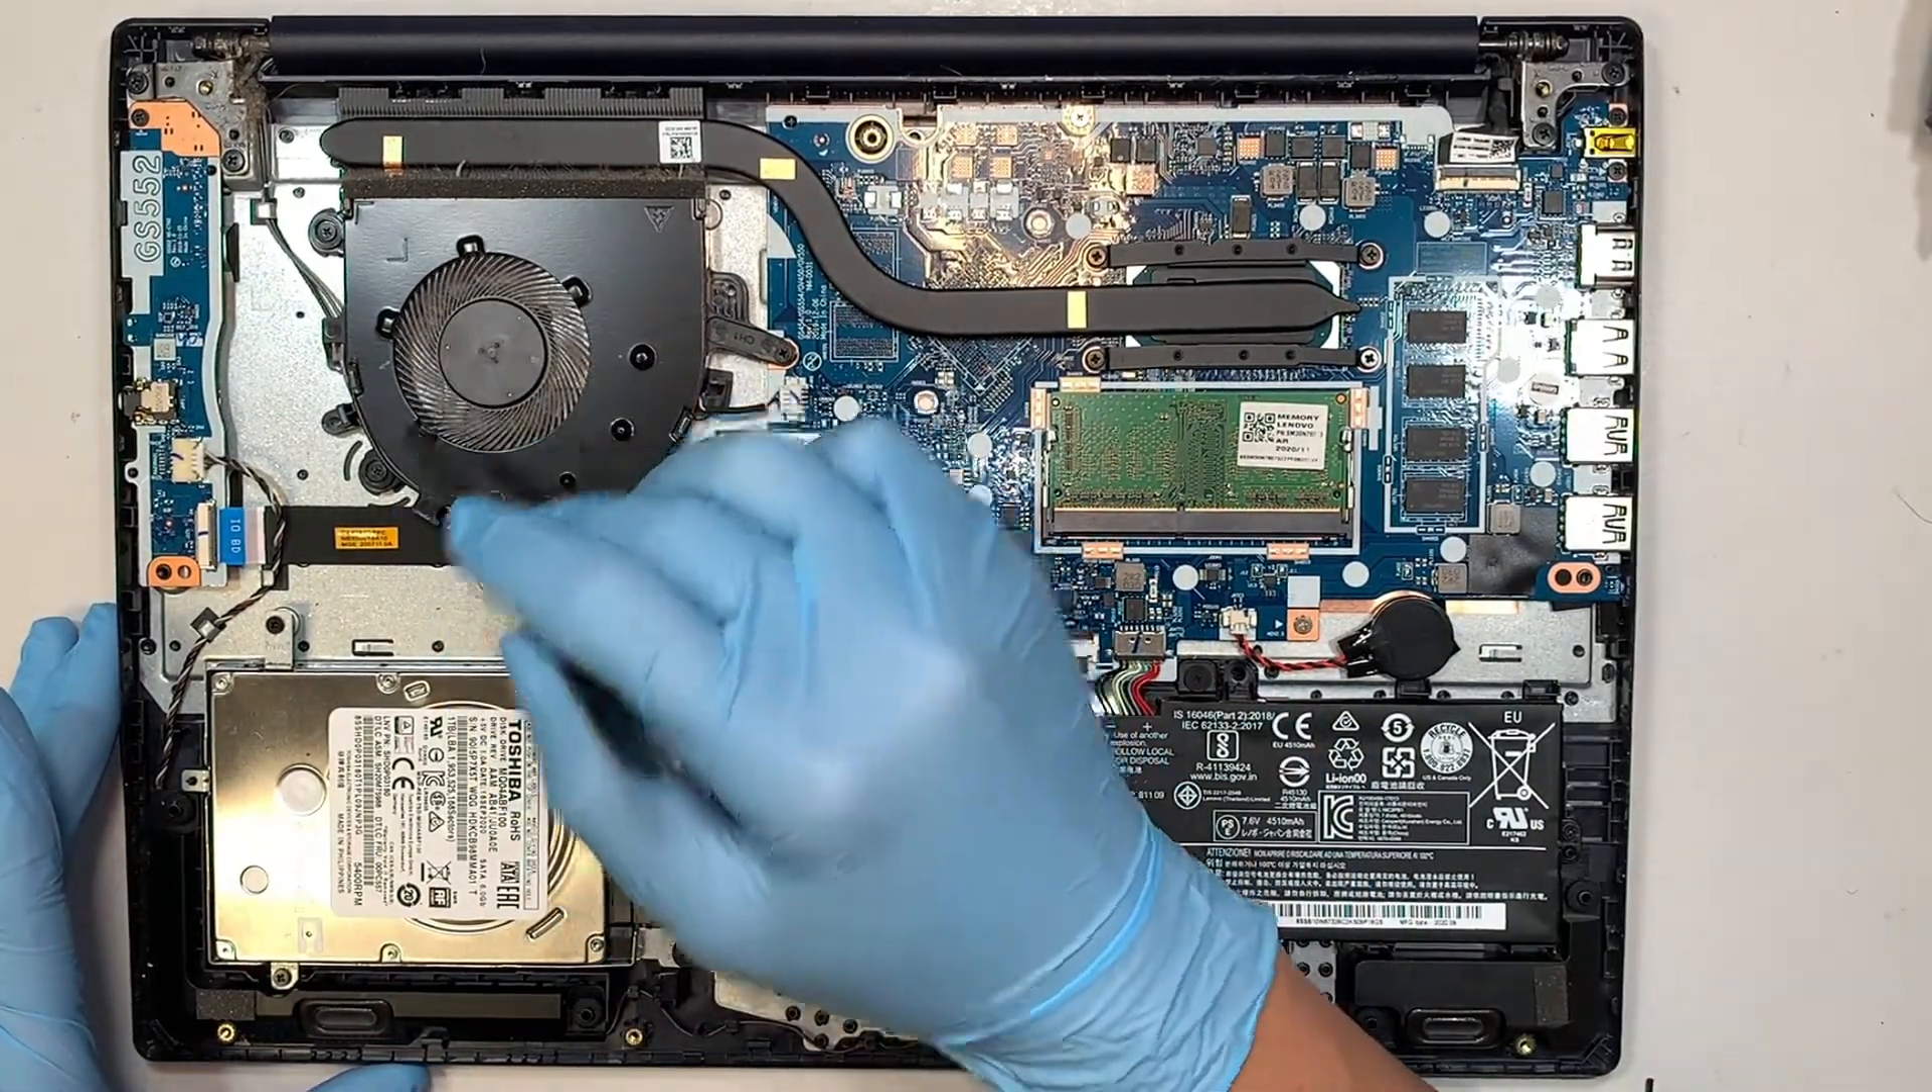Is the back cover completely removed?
Yes.